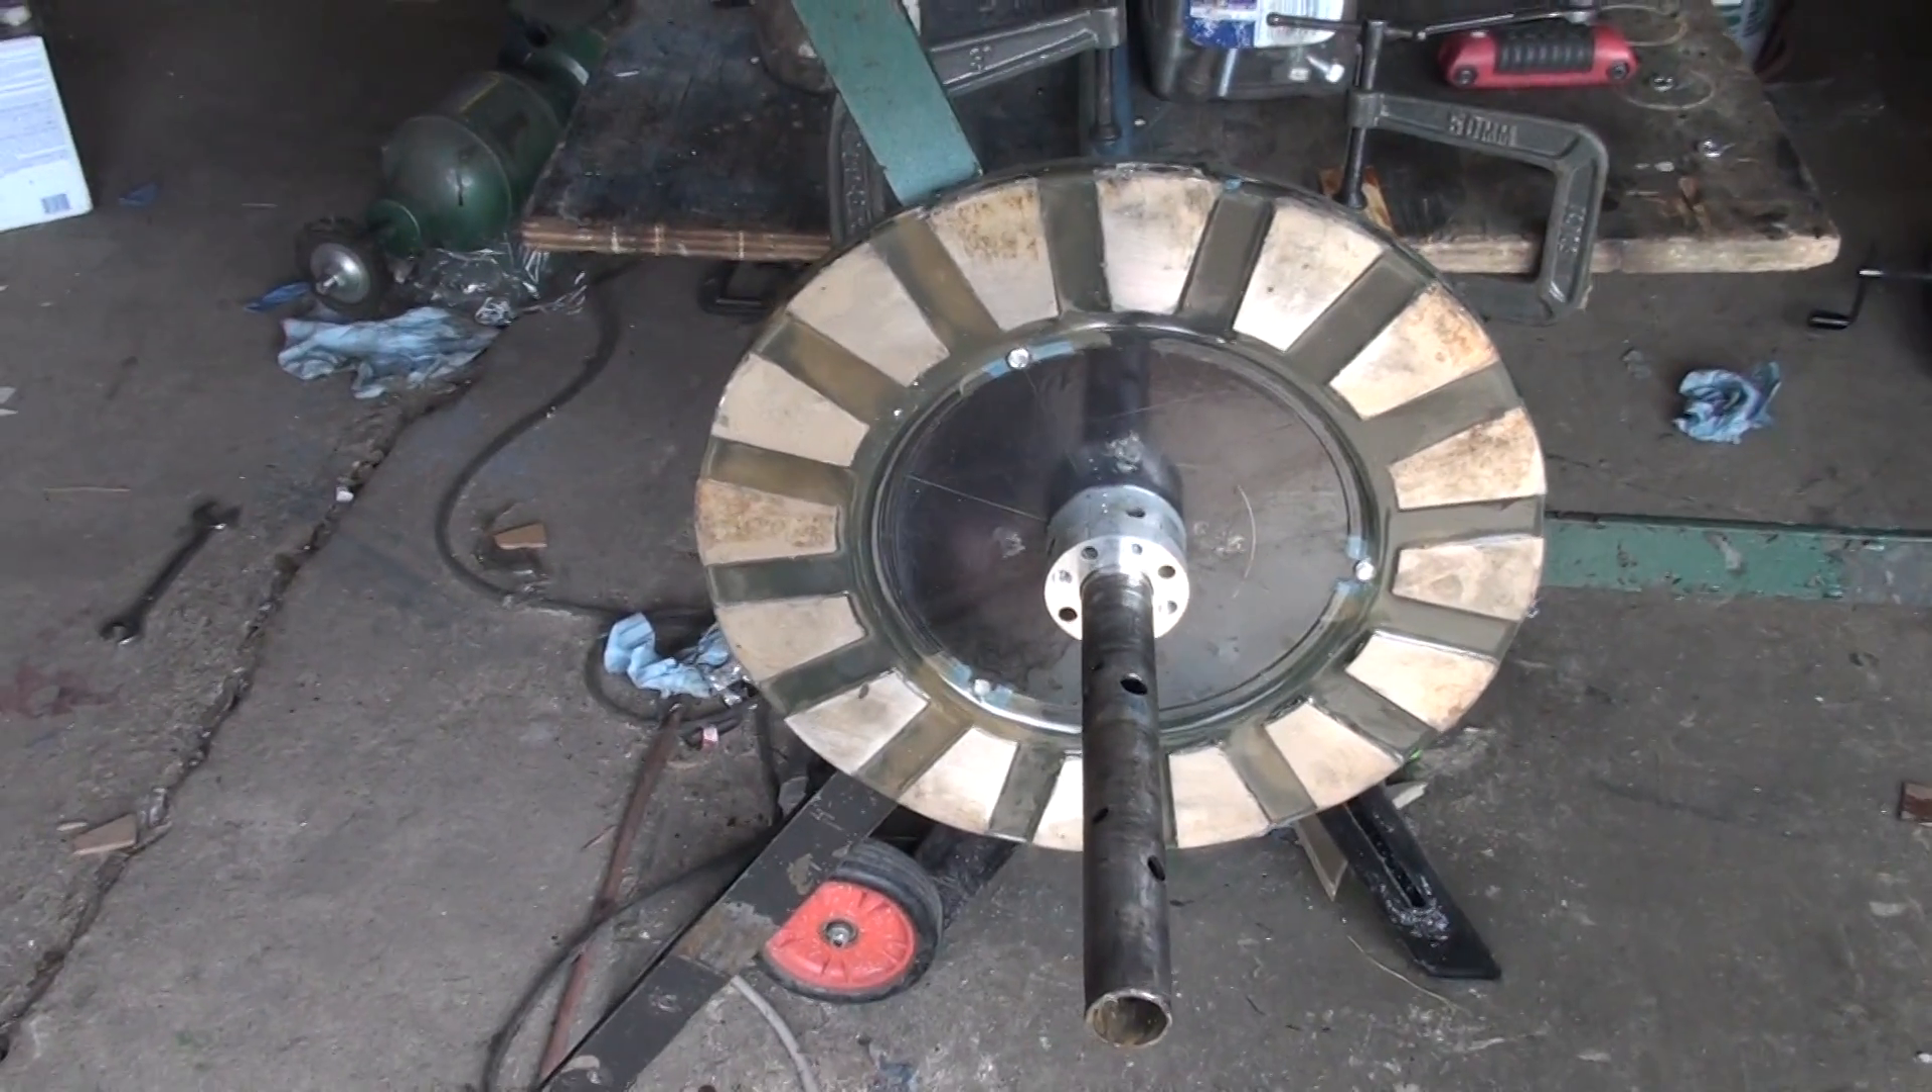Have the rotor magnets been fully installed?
Yes.